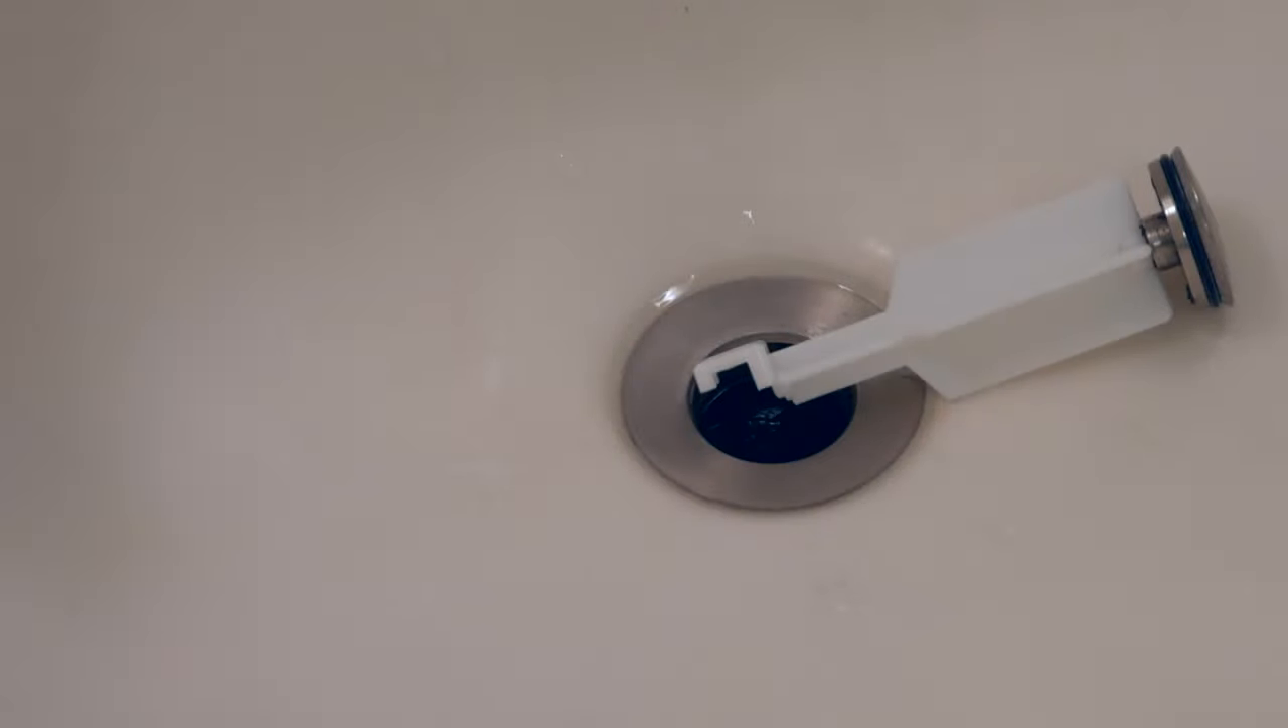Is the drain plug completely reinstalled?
No.